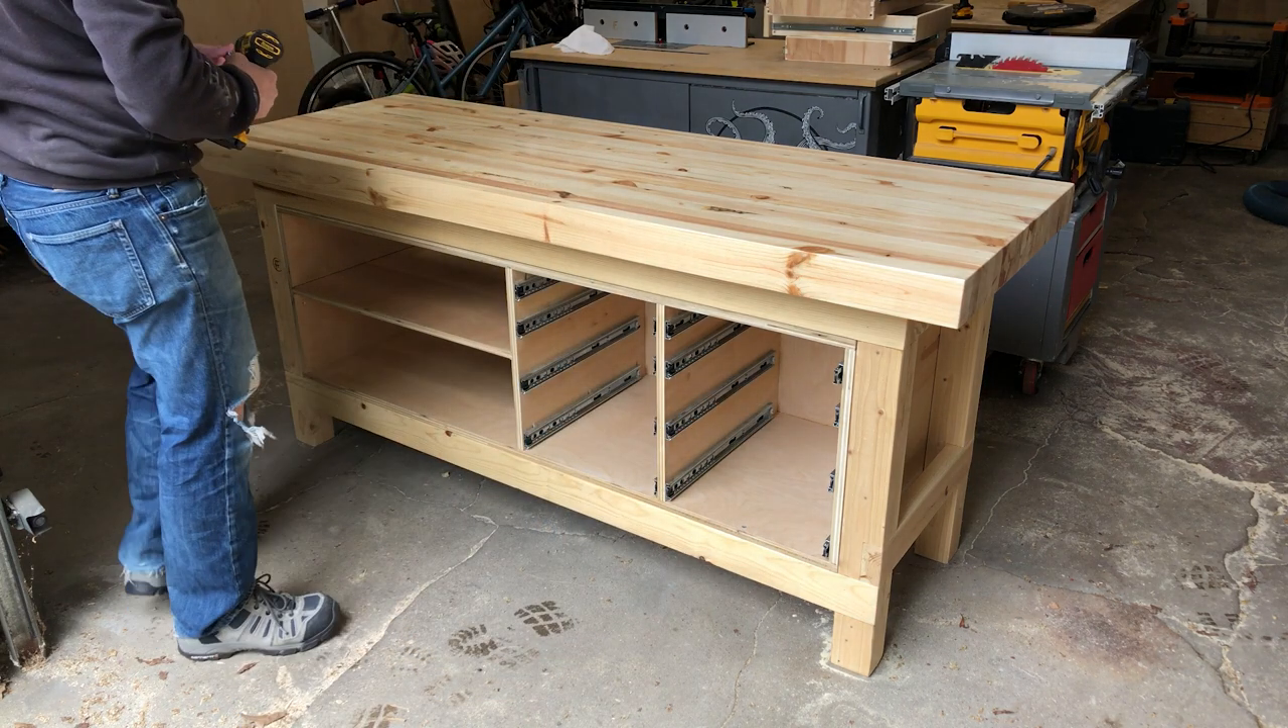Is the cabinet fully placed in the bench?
Yes.